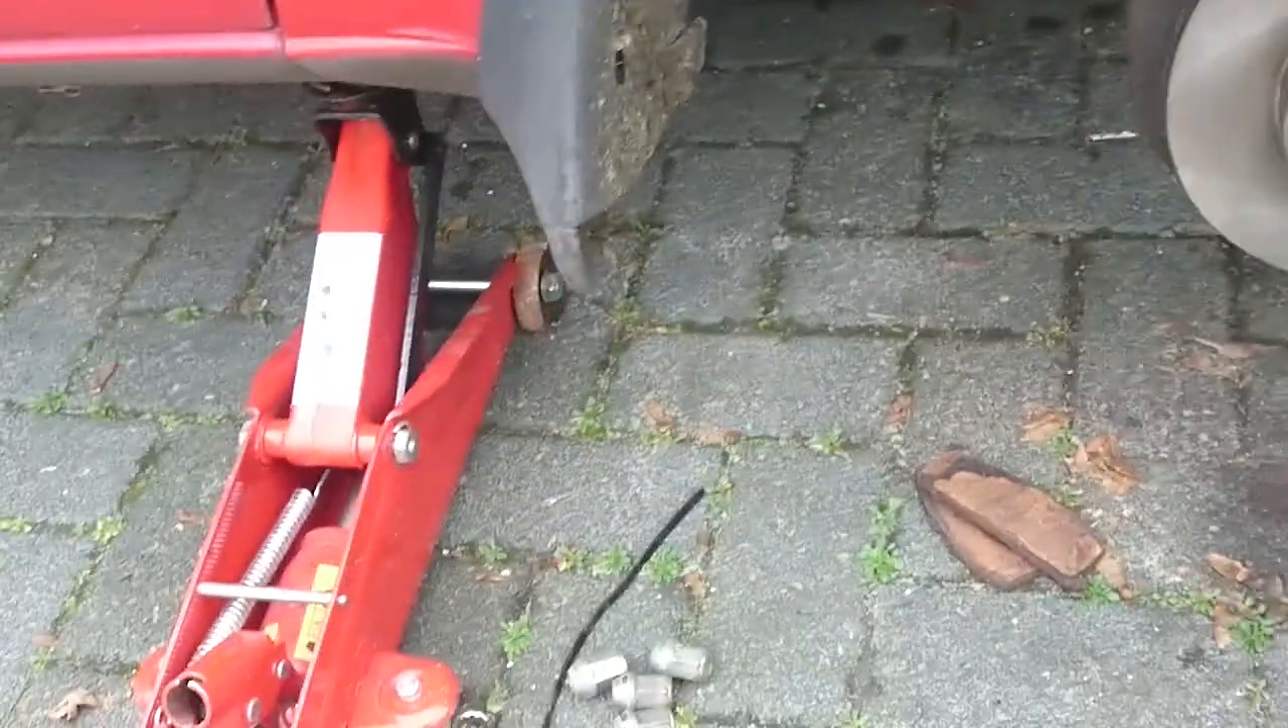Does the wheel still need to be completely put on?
Yes.